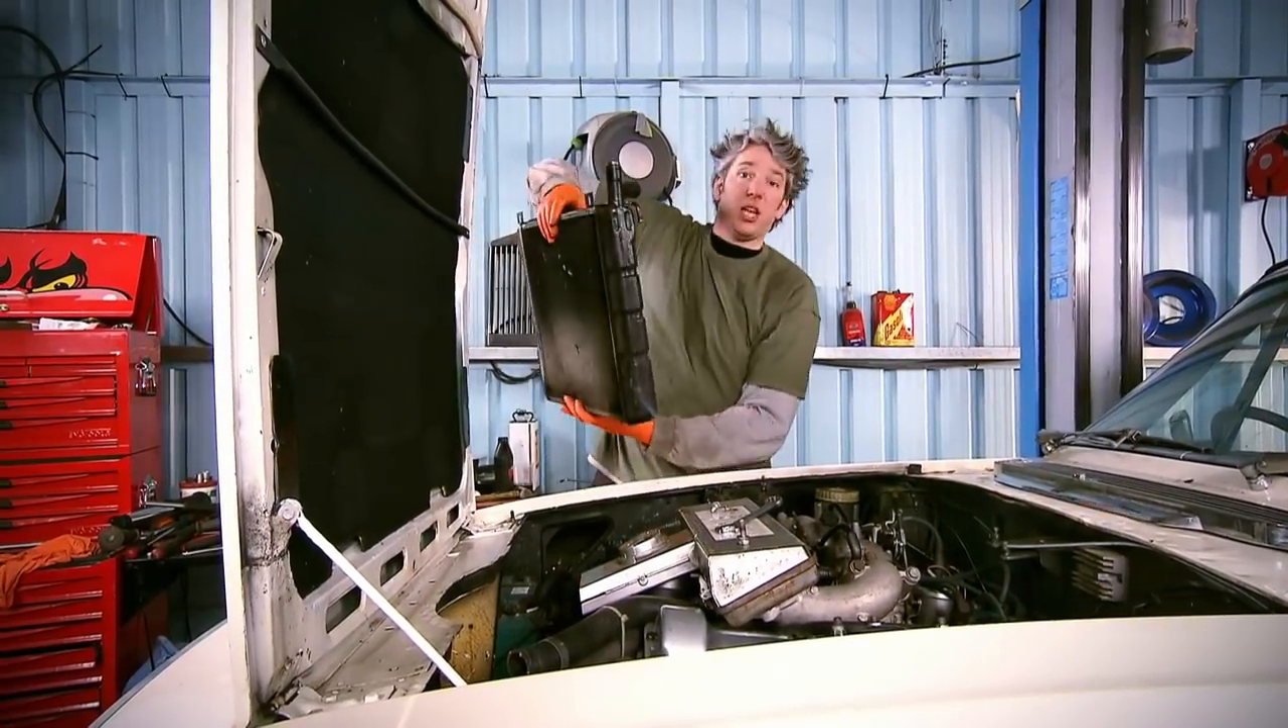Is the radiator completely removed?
Yes.